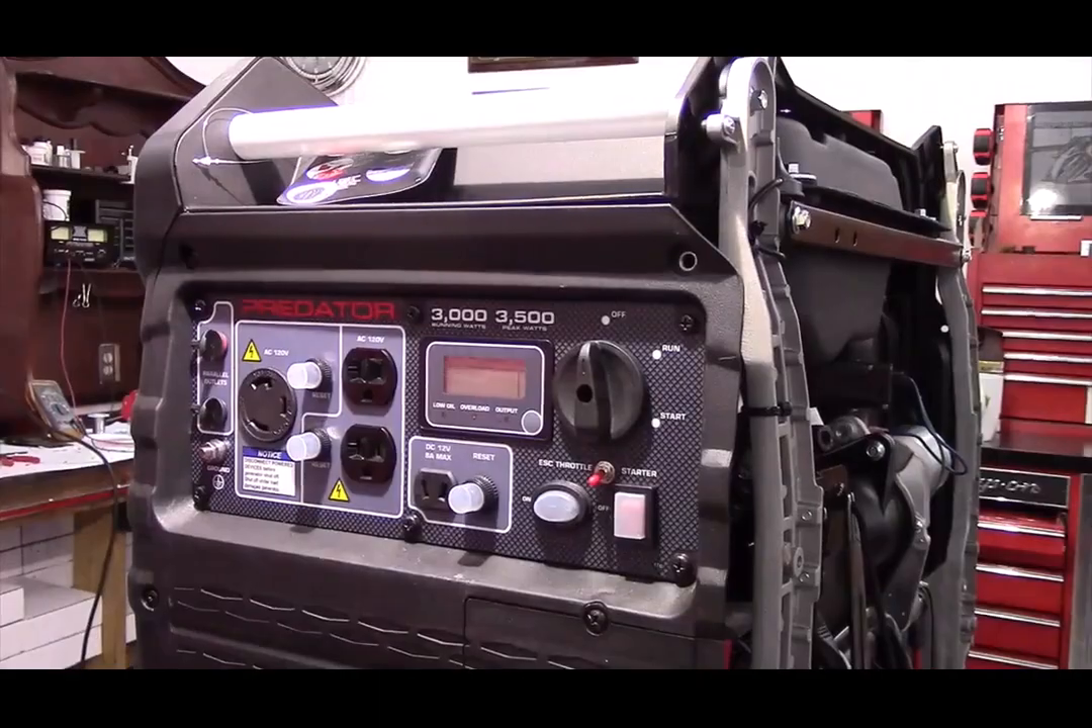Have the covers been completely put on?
No.